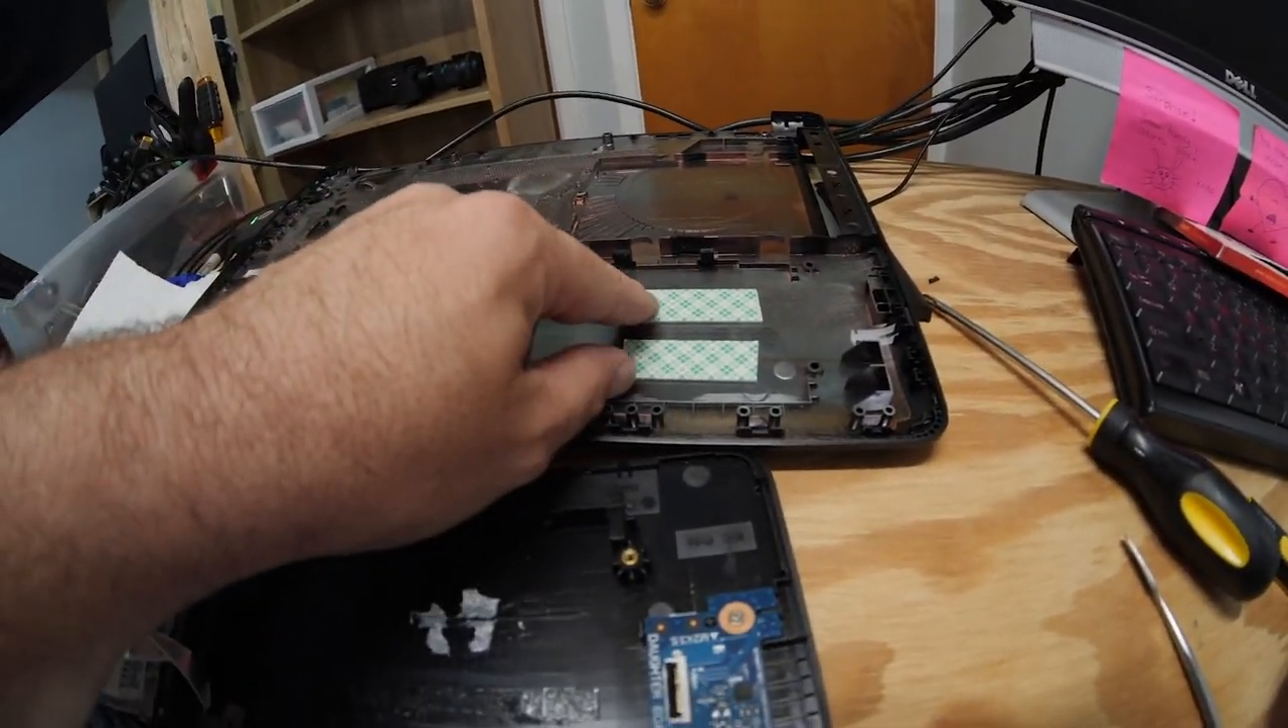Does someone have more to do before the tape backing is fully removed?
Yes.